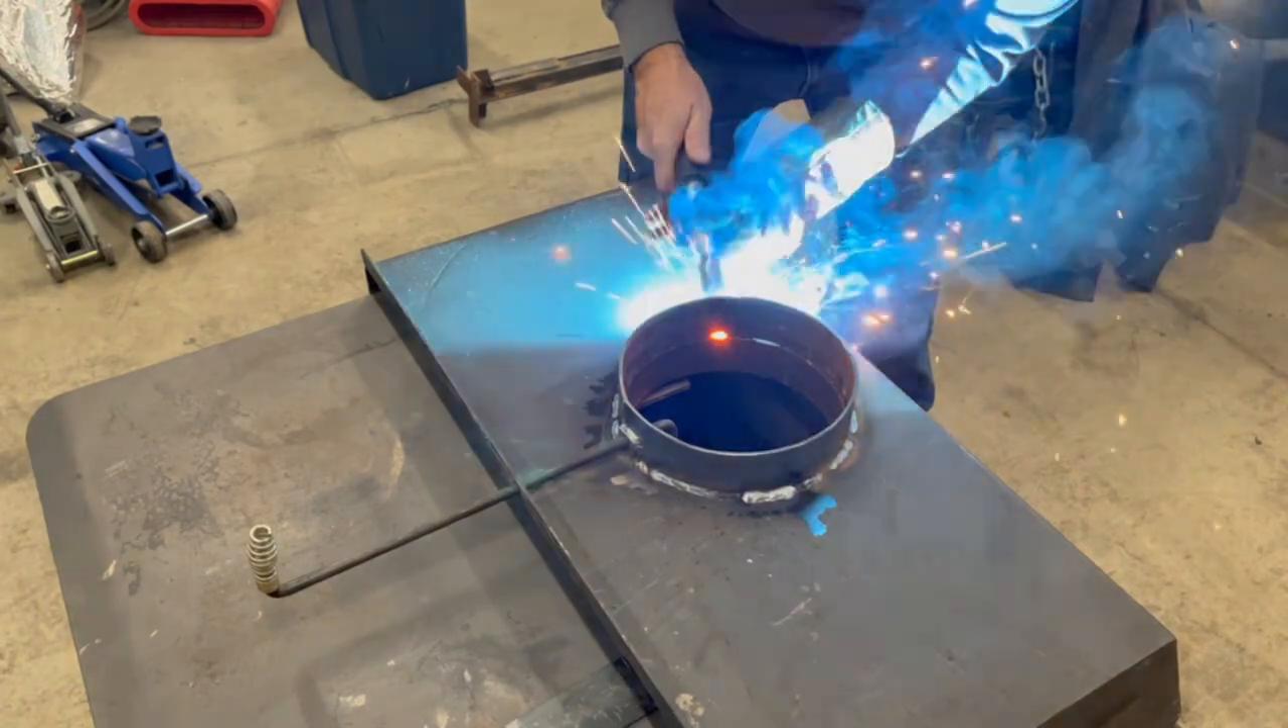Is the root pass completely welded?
No.